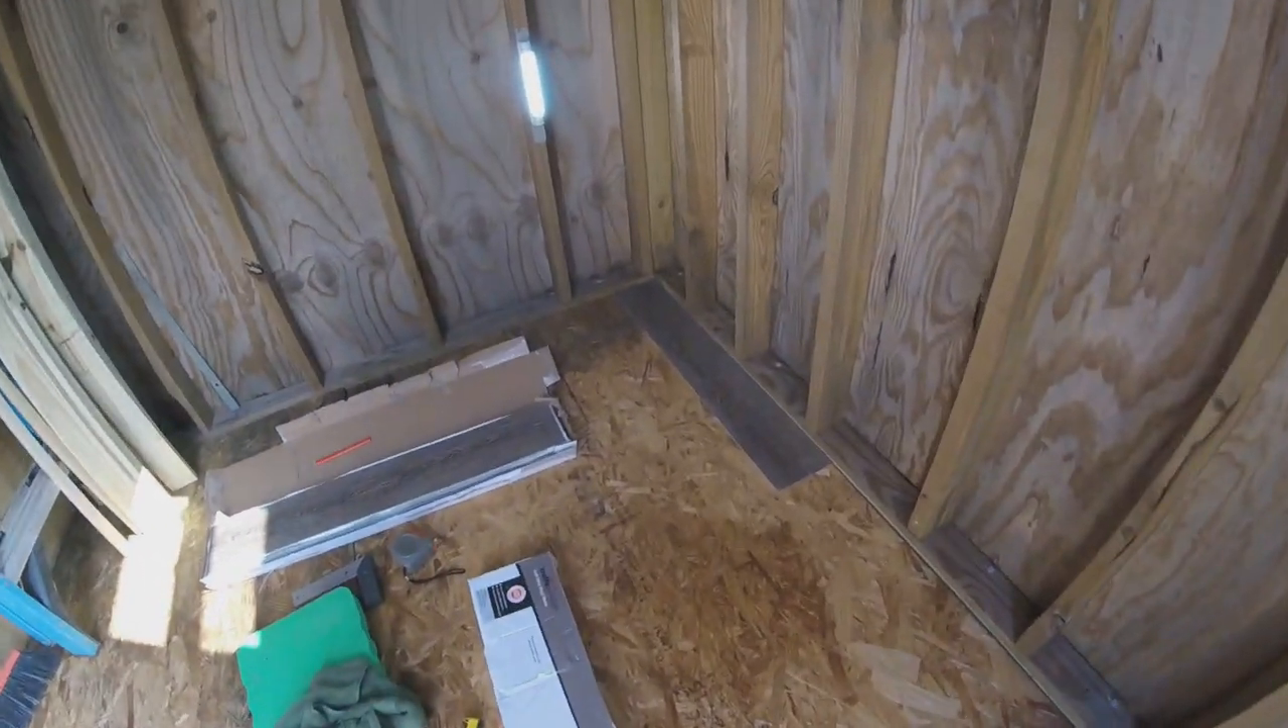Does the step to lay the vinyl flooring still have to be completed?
Yes.